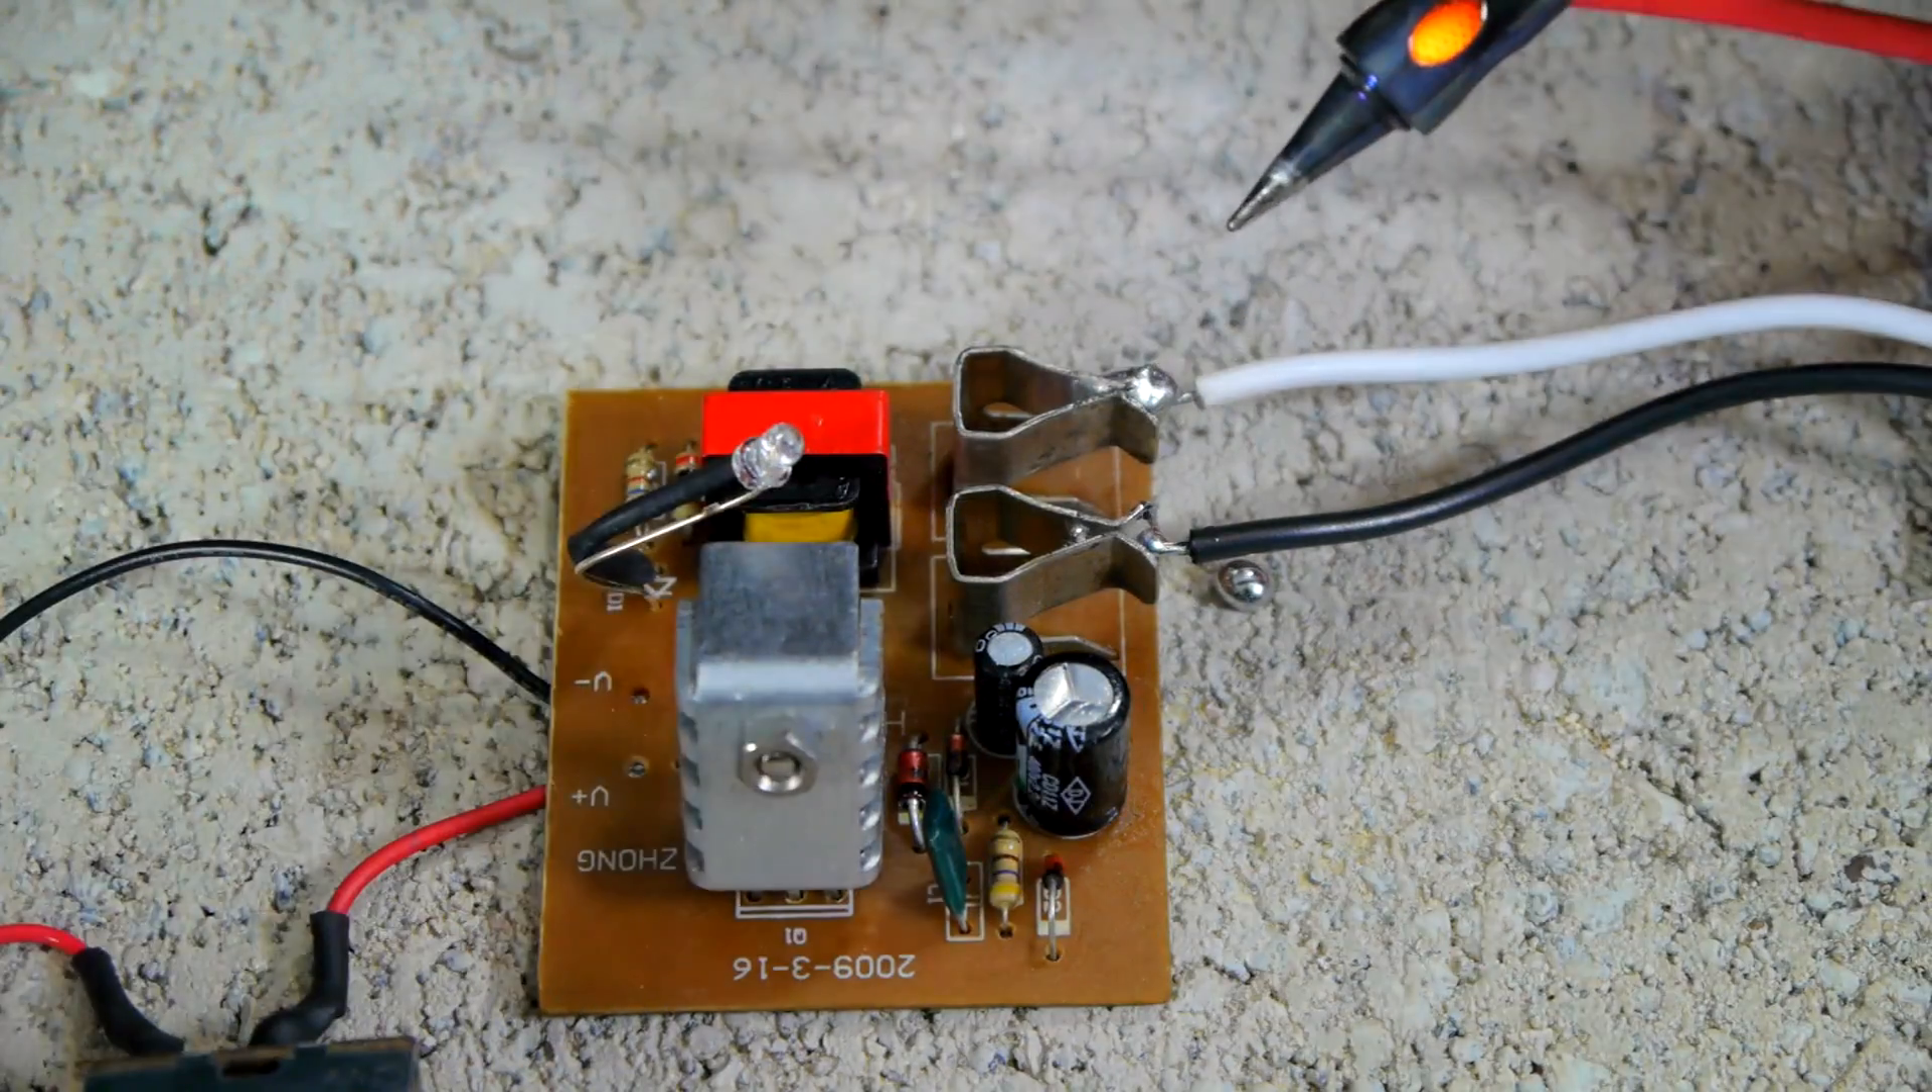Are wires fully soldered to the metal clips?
Yes.